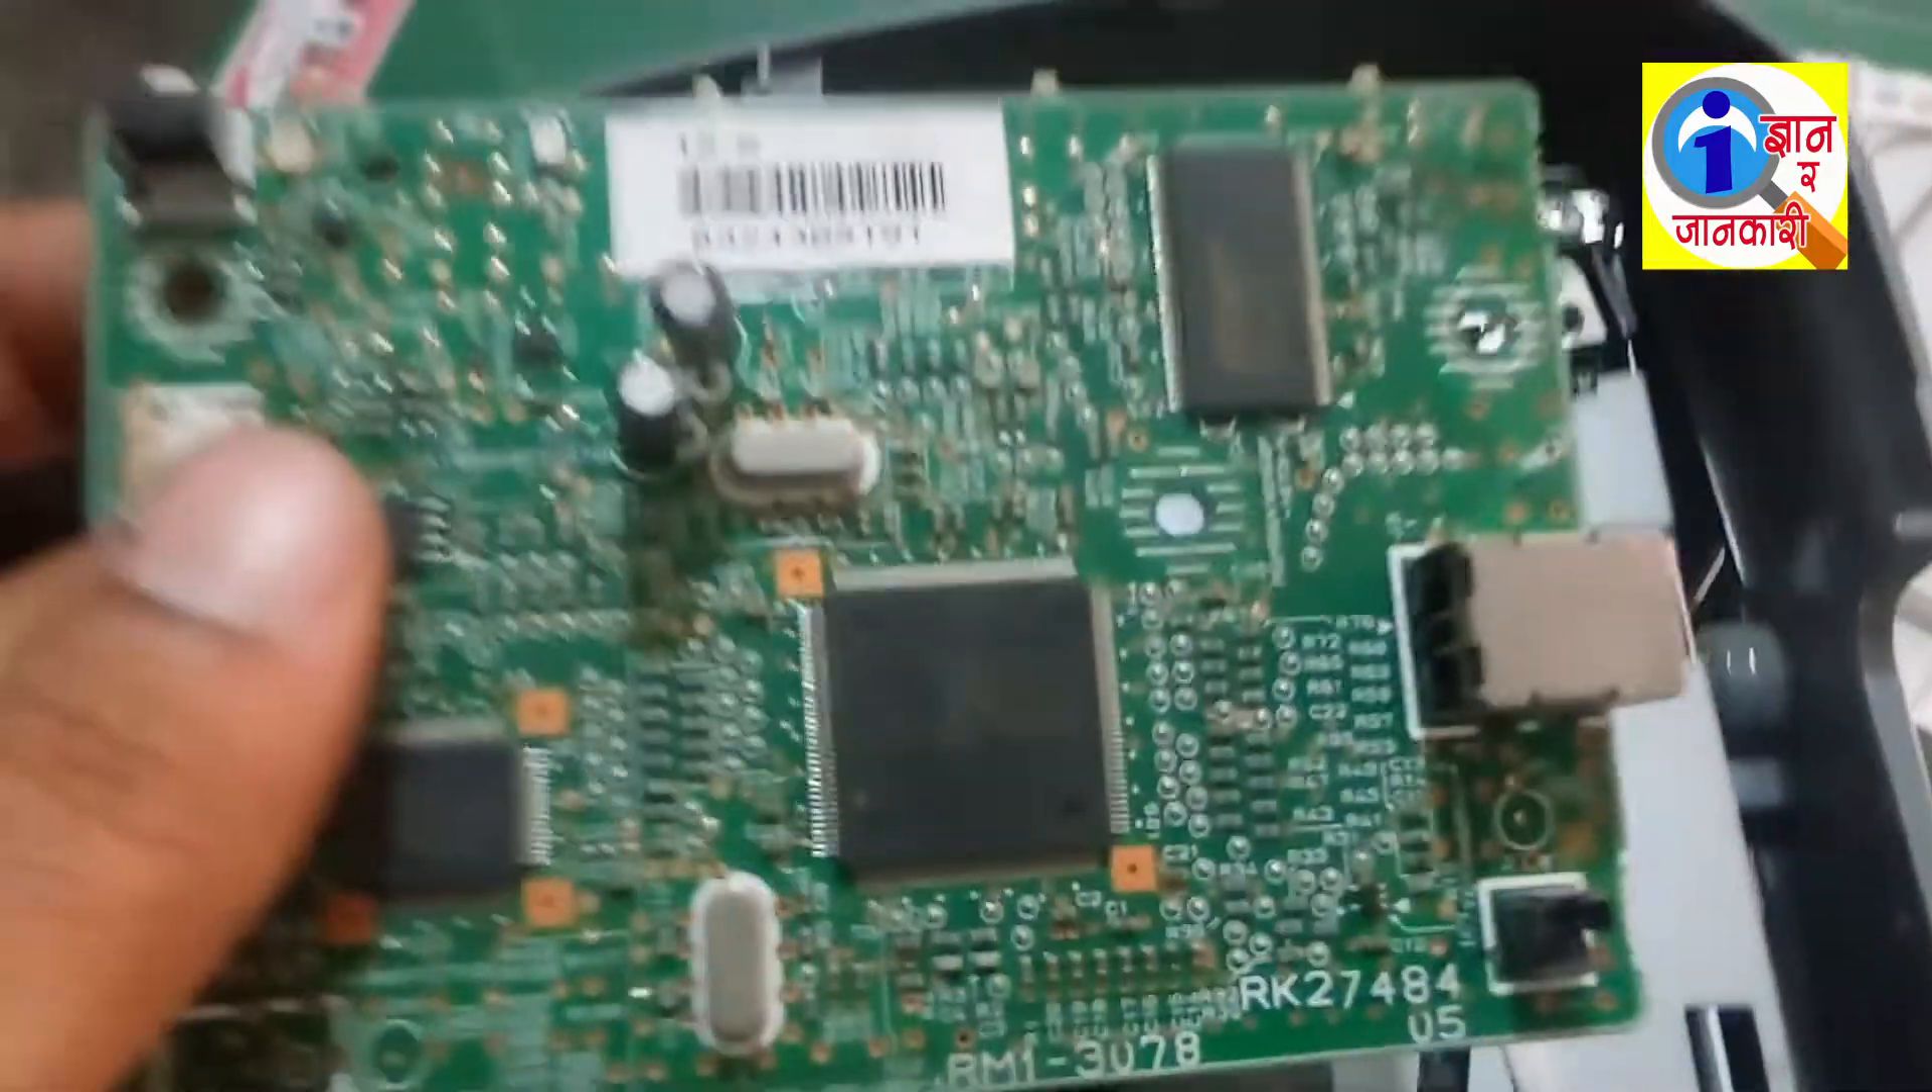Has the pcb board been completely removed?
Yes.